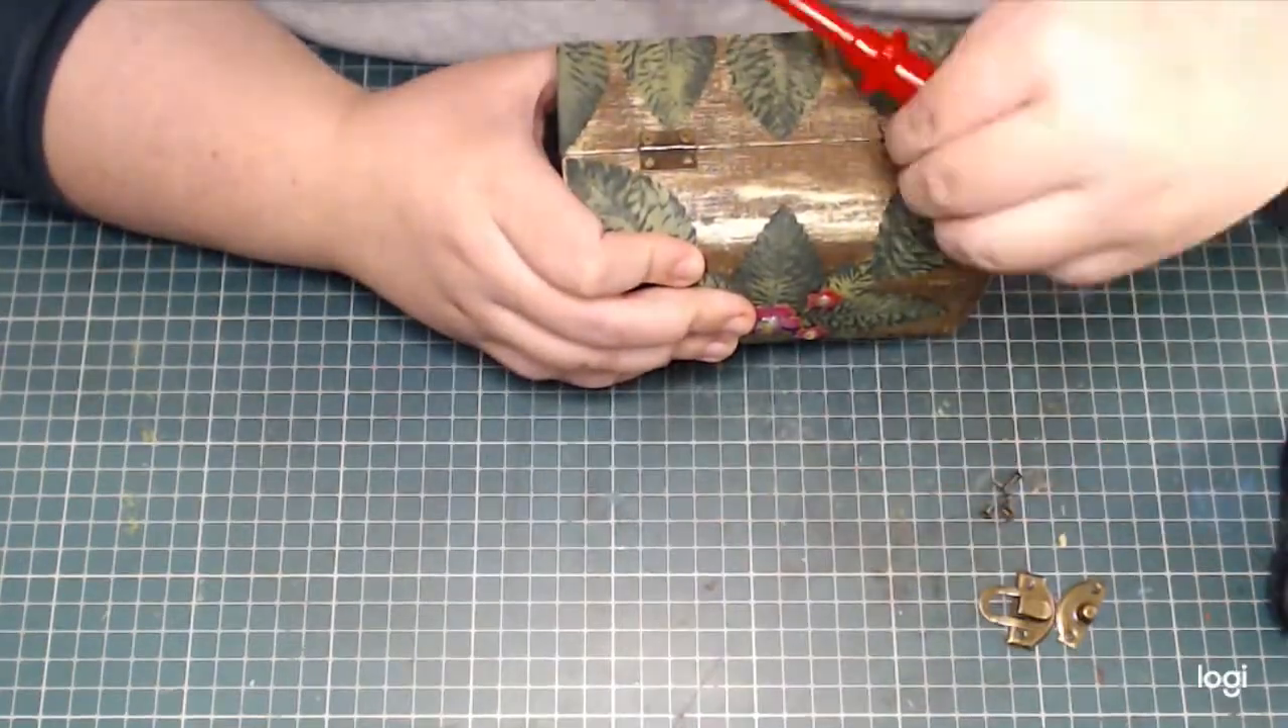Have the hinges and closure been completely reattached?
No.